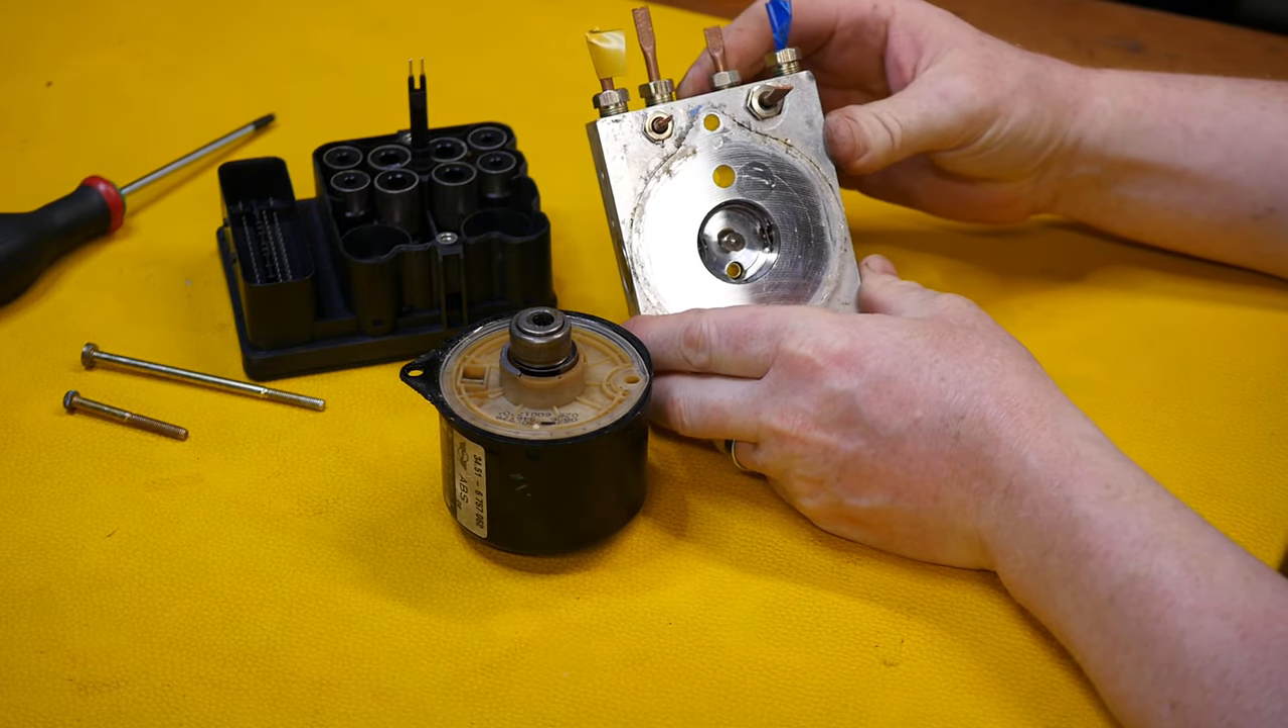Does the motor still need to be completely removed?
No.